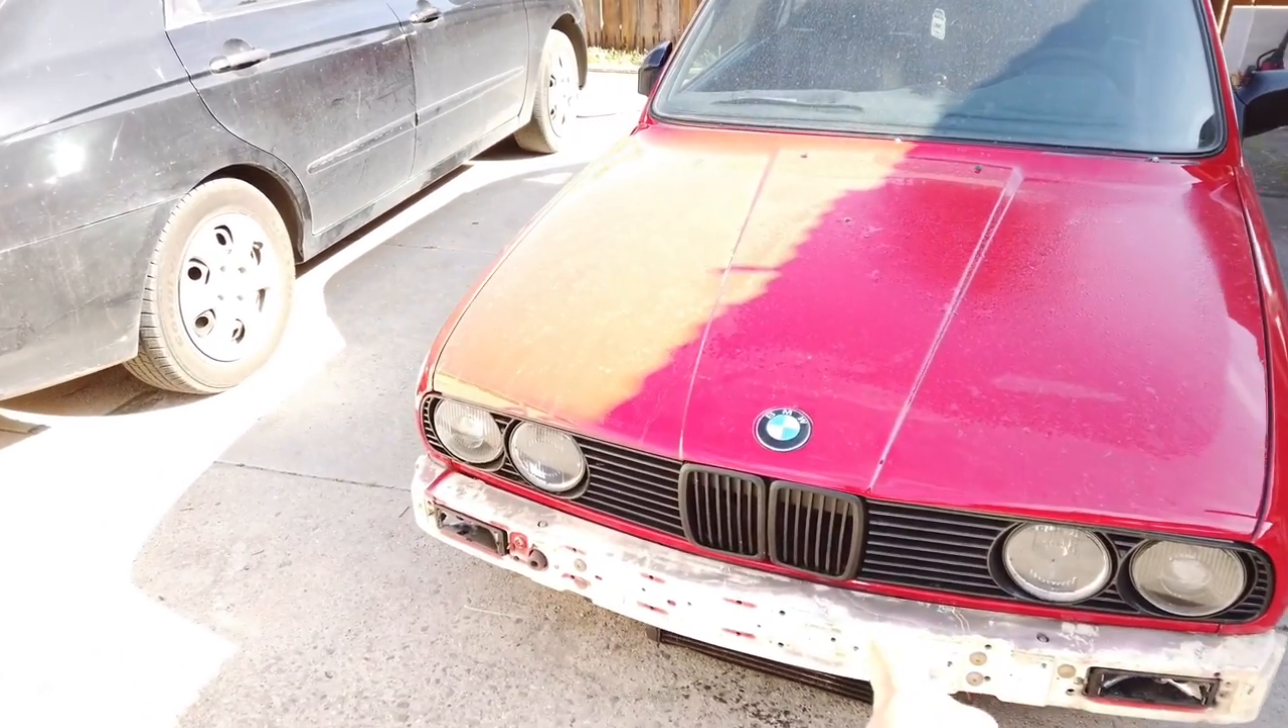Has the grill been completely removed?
No.